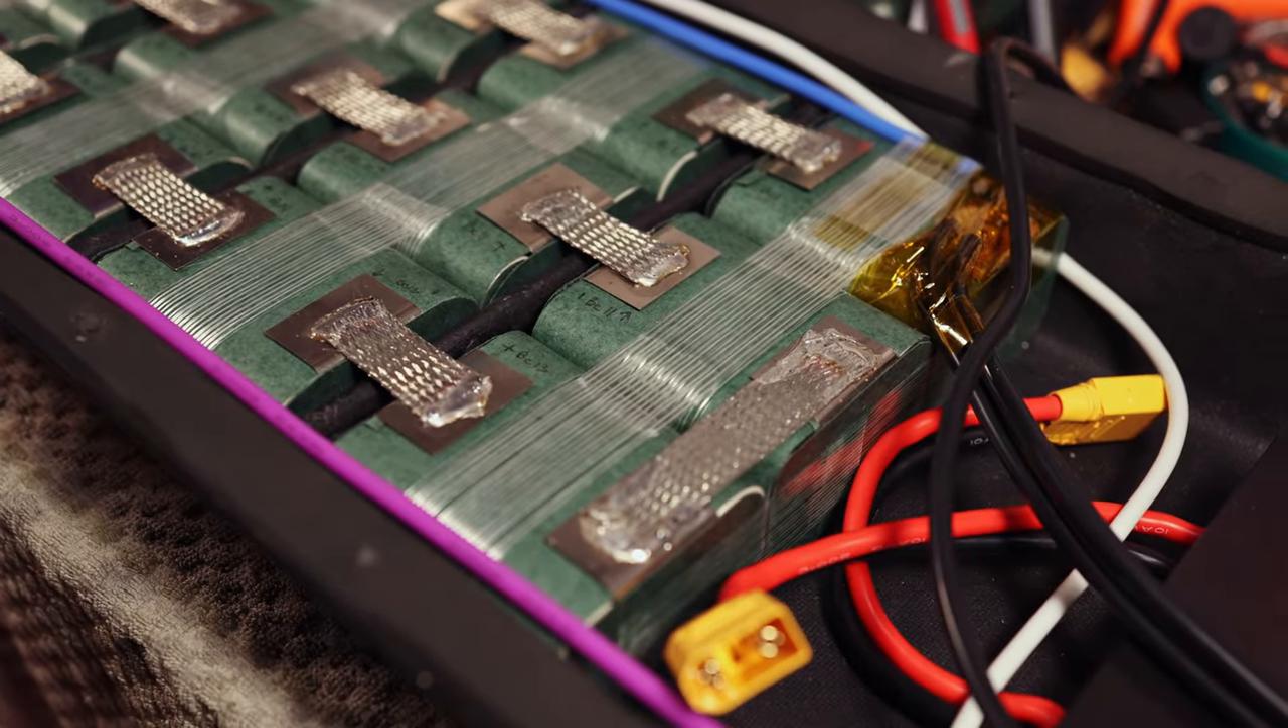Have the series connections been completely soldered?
Yes.